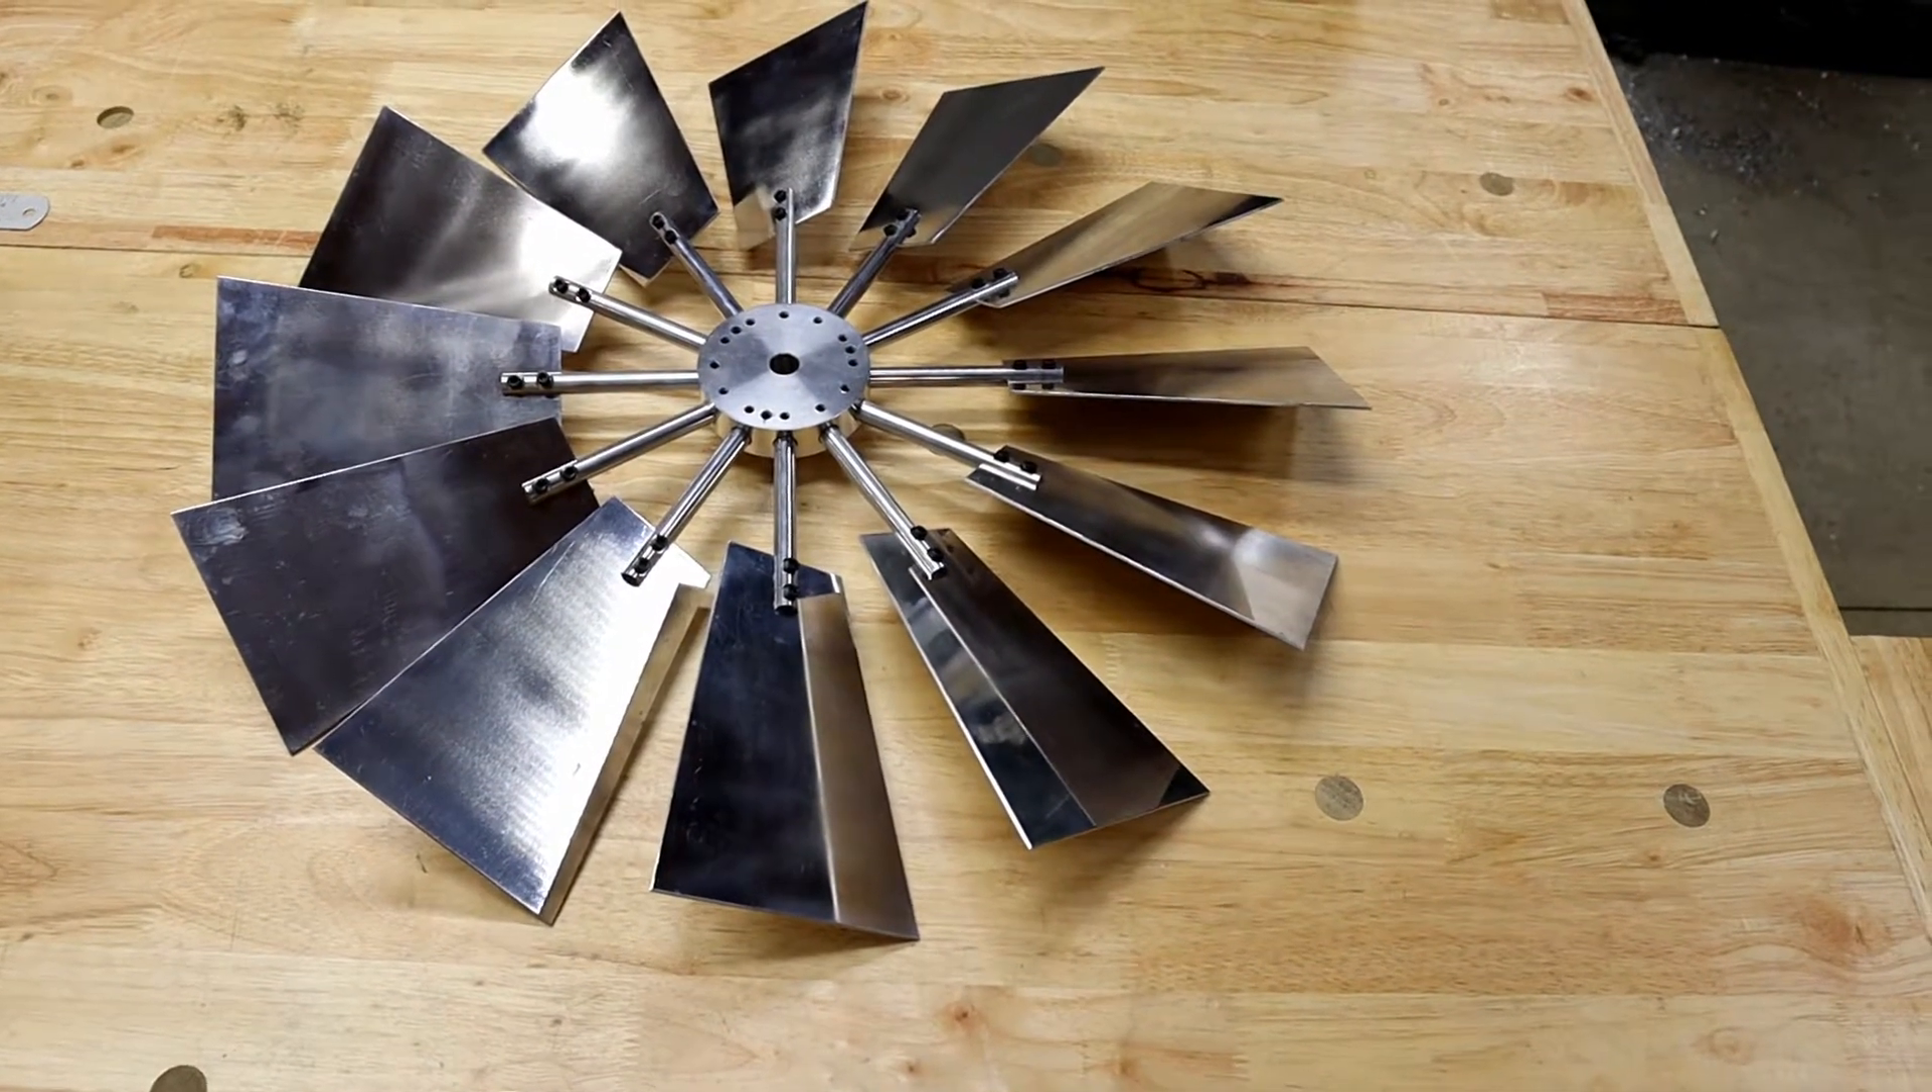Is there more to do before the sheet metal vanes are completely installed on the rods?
No.